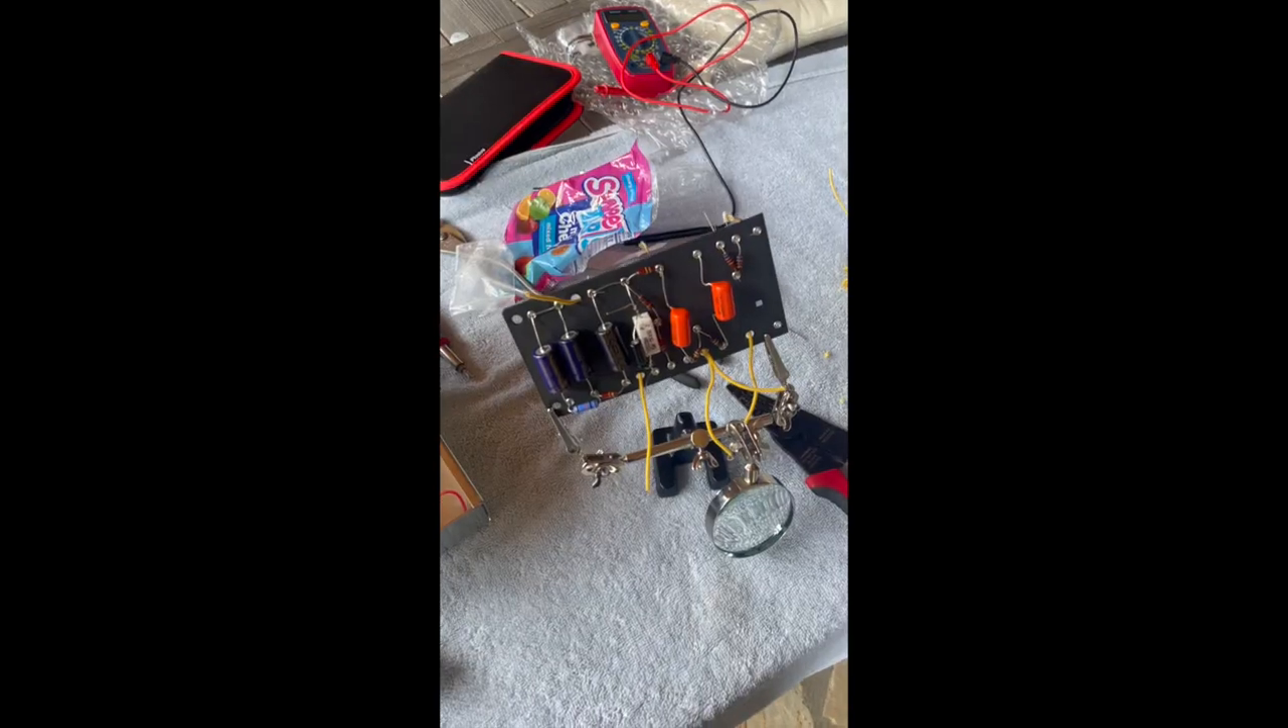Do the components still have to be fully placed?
No.